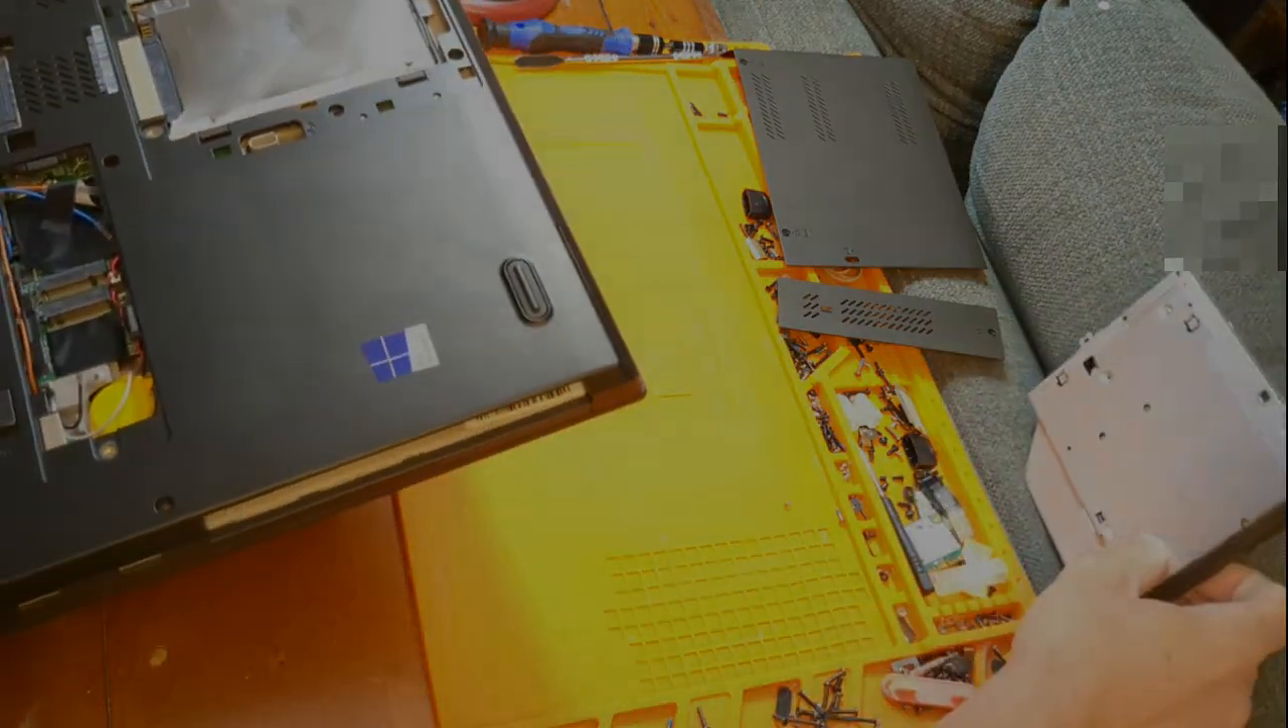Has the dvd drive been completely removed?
Yes.